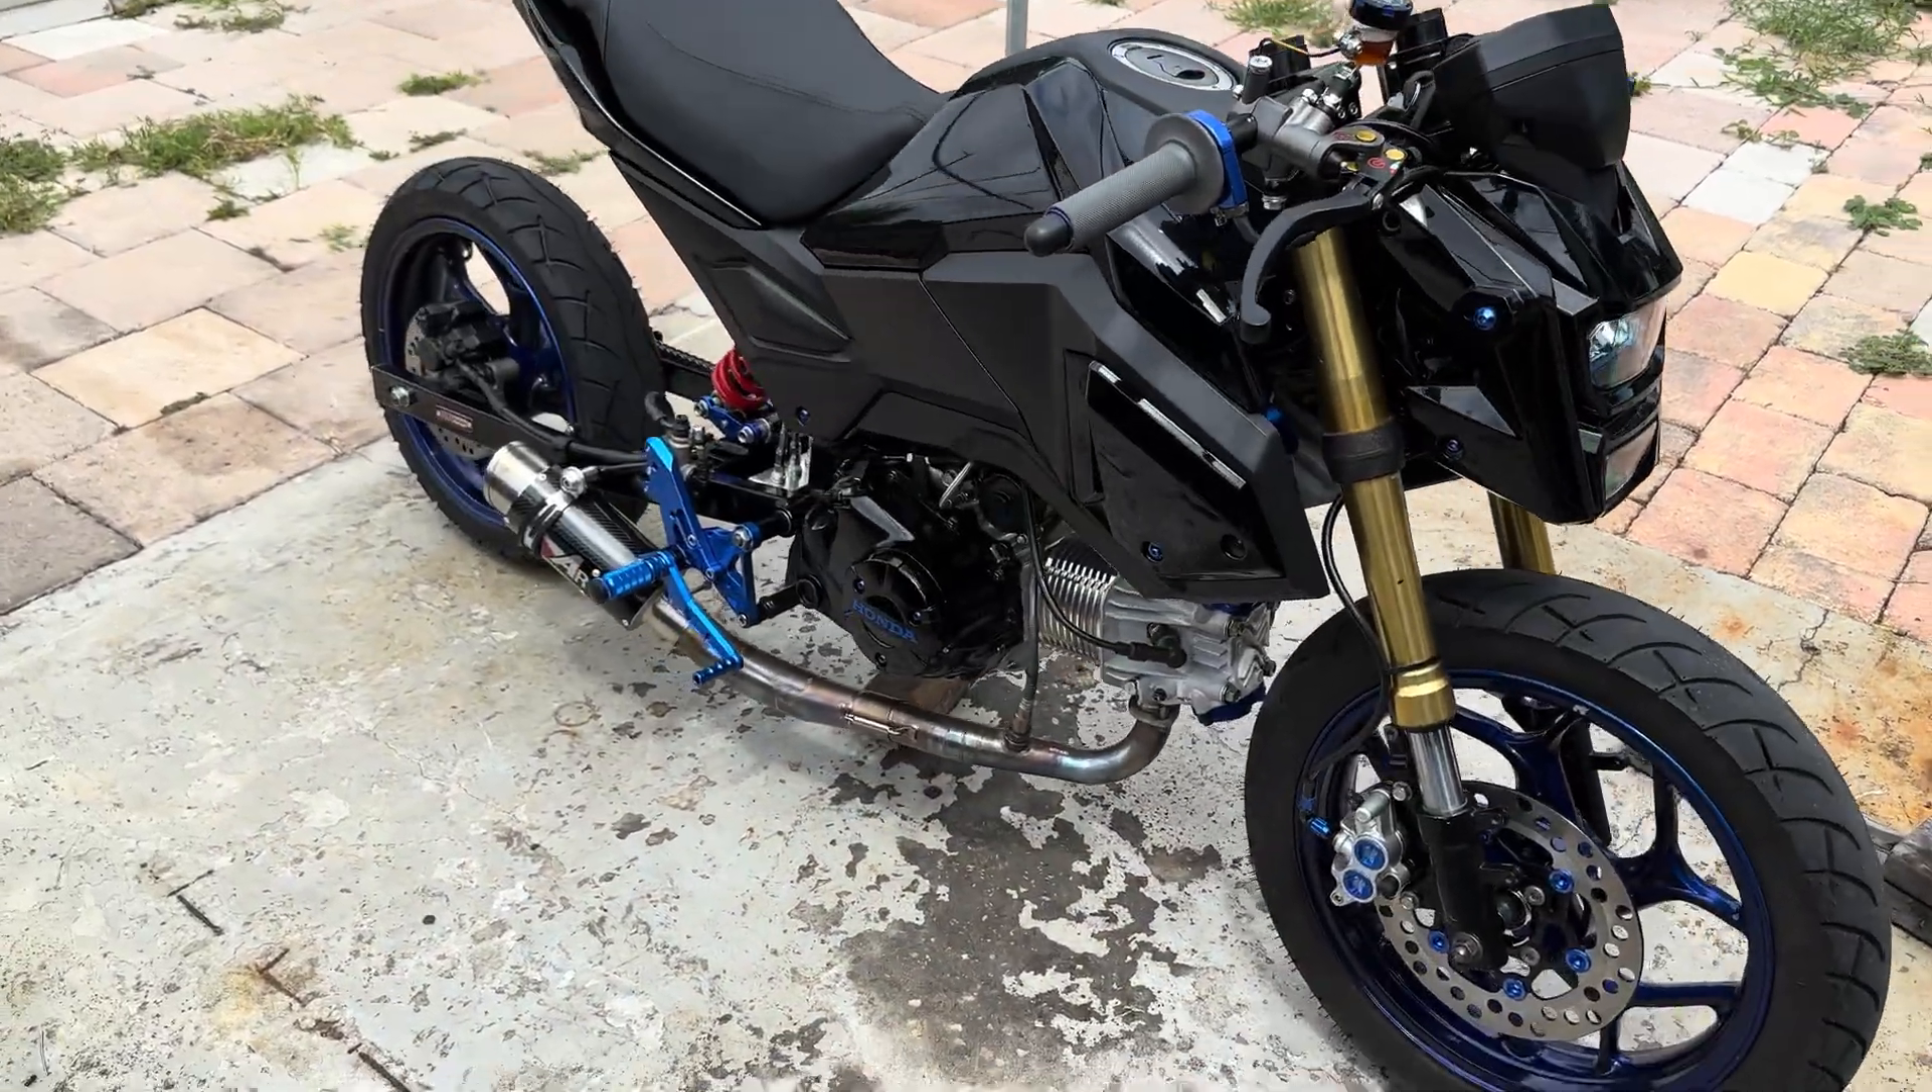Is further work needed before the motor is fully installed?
No.